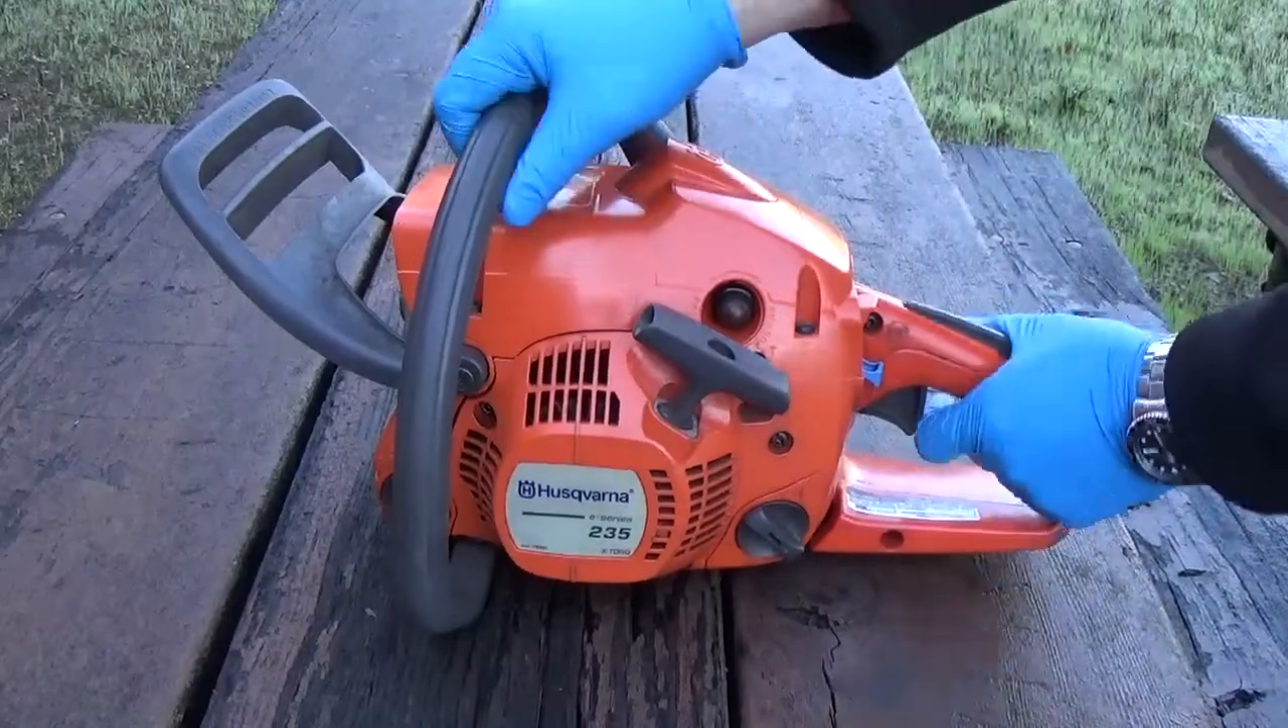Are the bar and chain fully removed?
Yes.